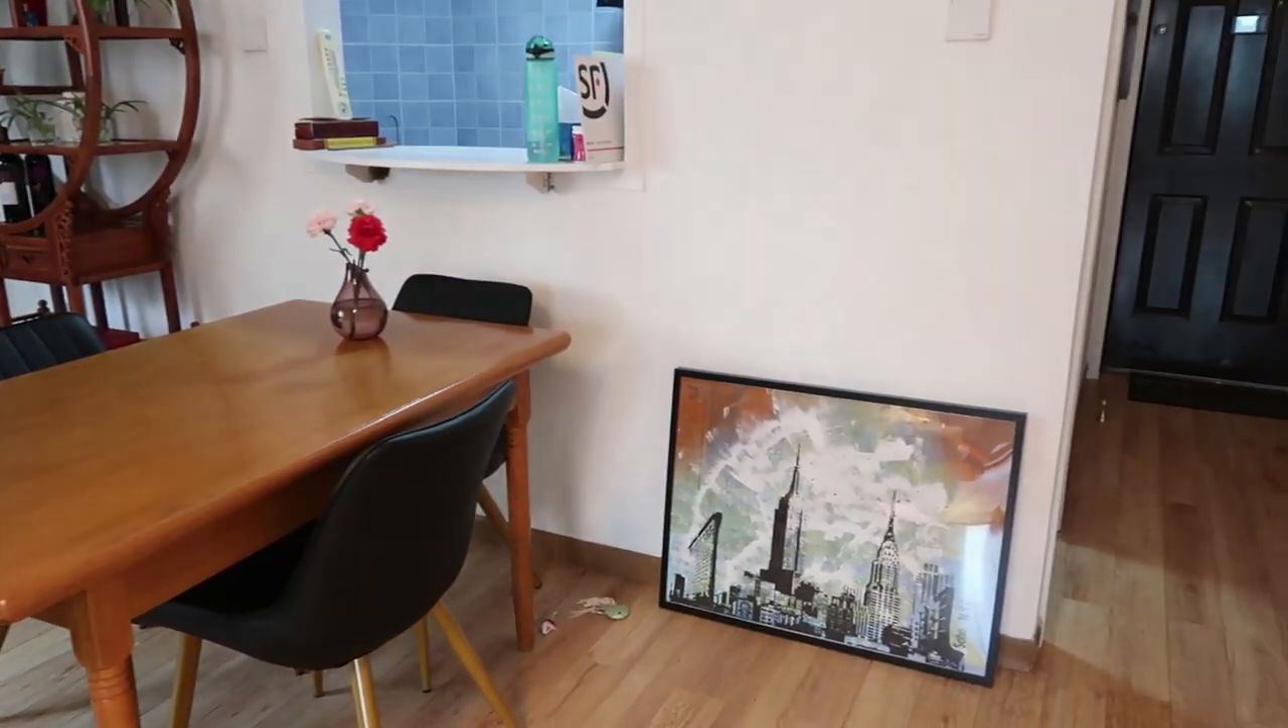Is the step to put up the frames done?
No.